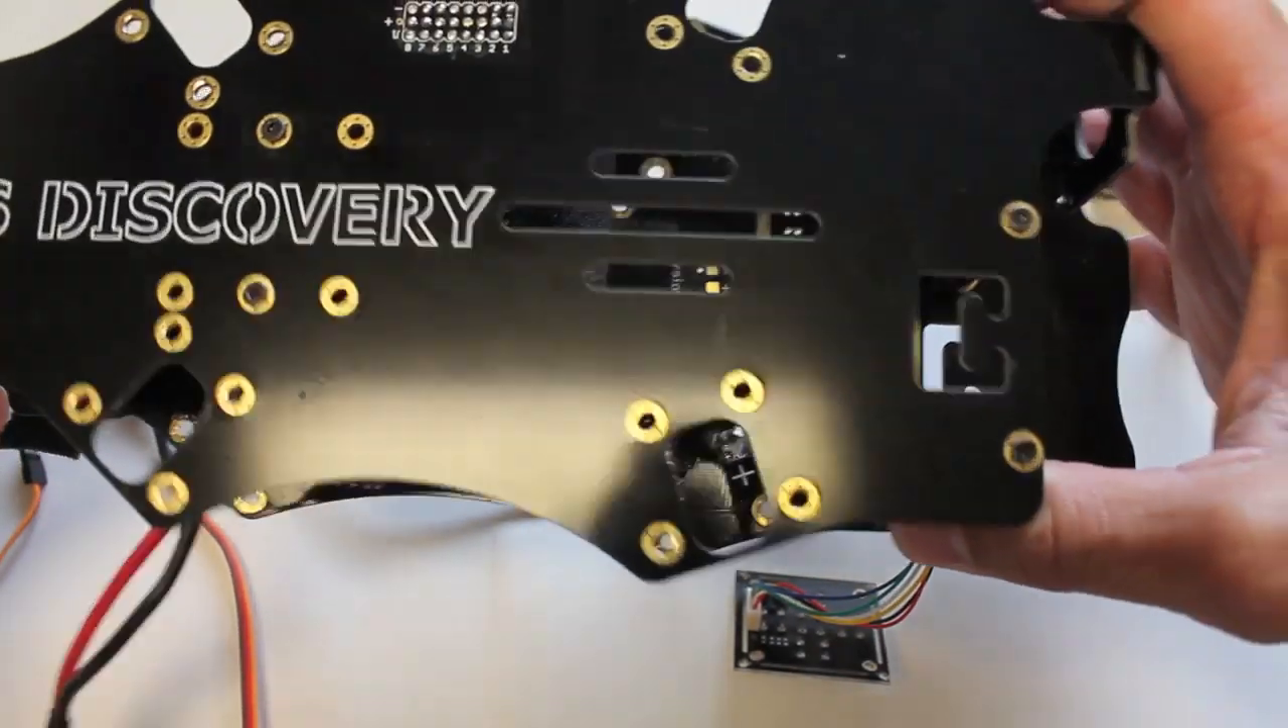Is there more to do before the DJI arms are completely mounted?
Yes.